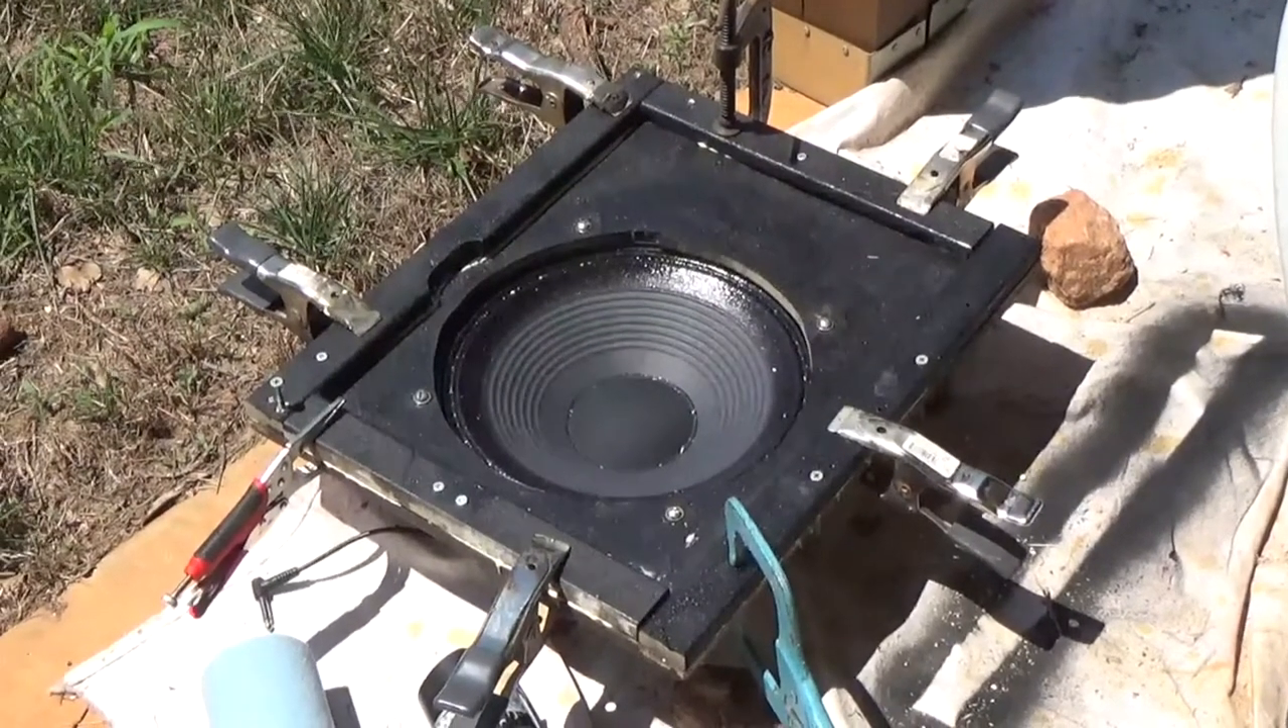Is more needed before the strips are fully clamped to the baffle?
No.